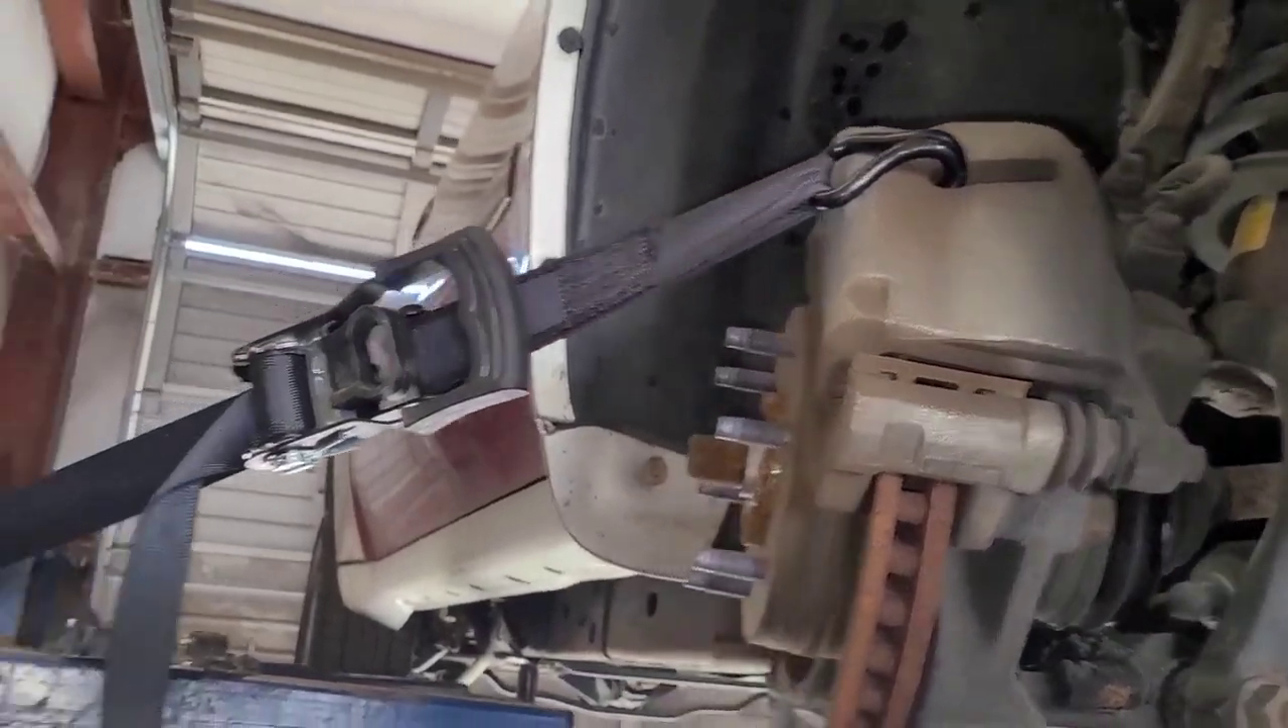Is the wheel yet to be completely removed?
No.